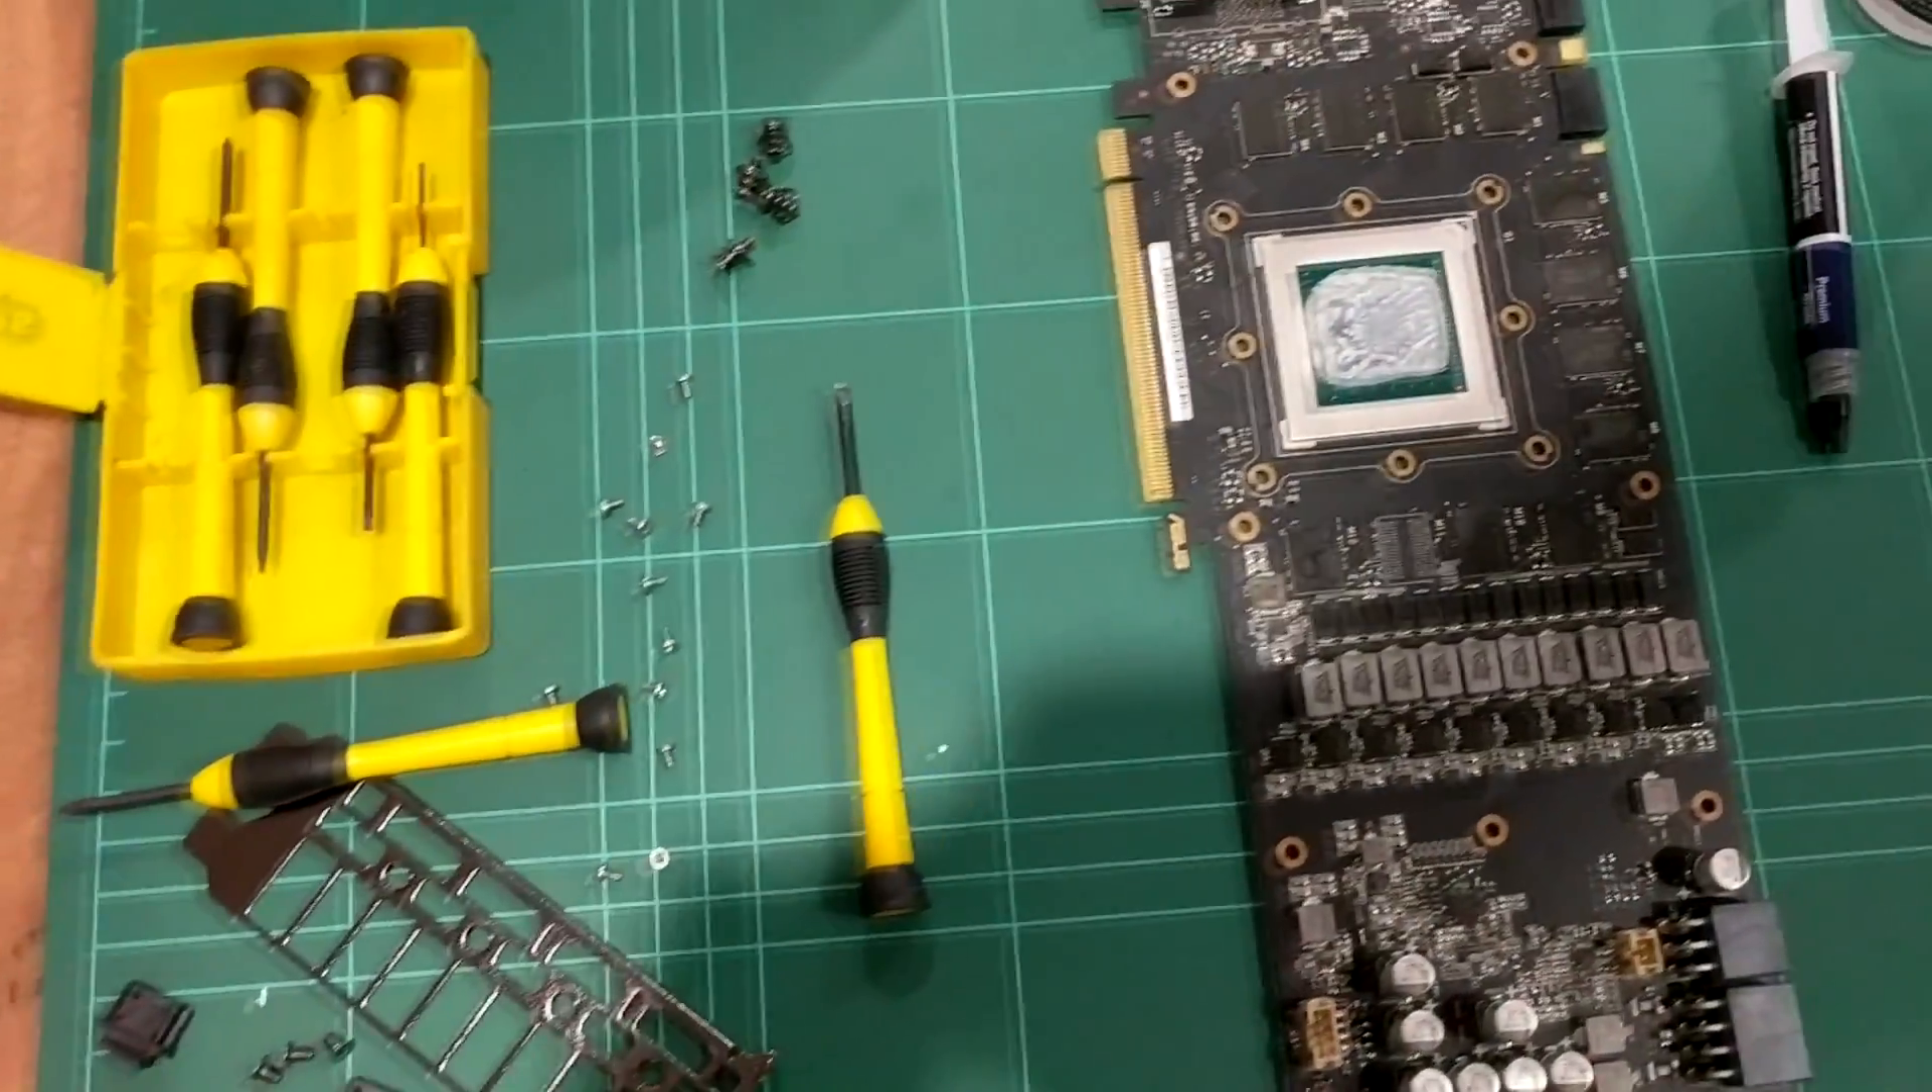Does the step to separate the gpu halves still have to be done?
No.